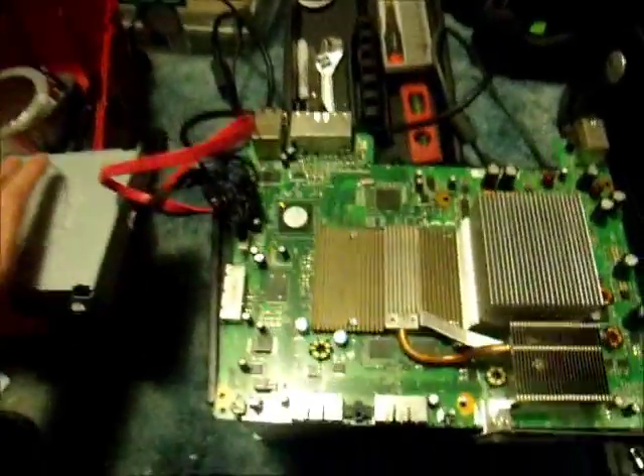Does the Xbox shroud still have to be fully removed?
No.